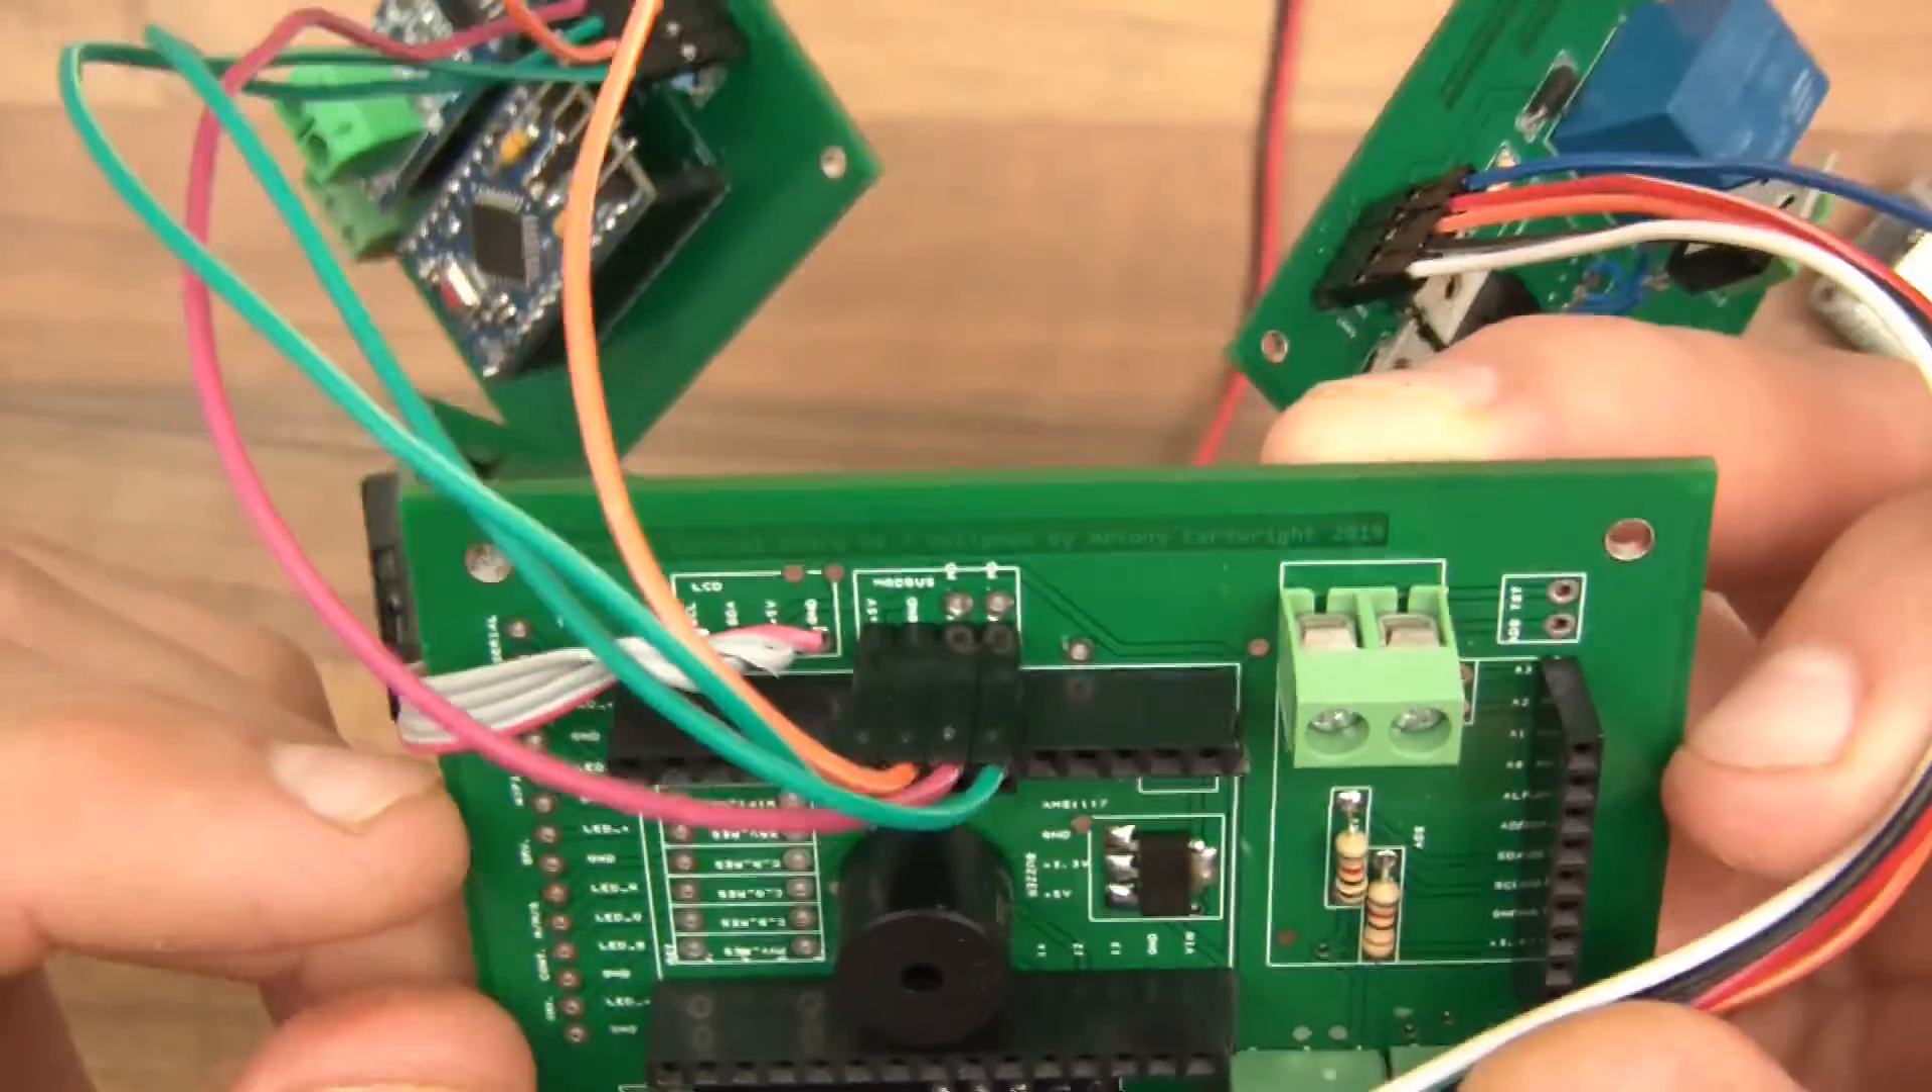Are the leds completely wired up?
No.